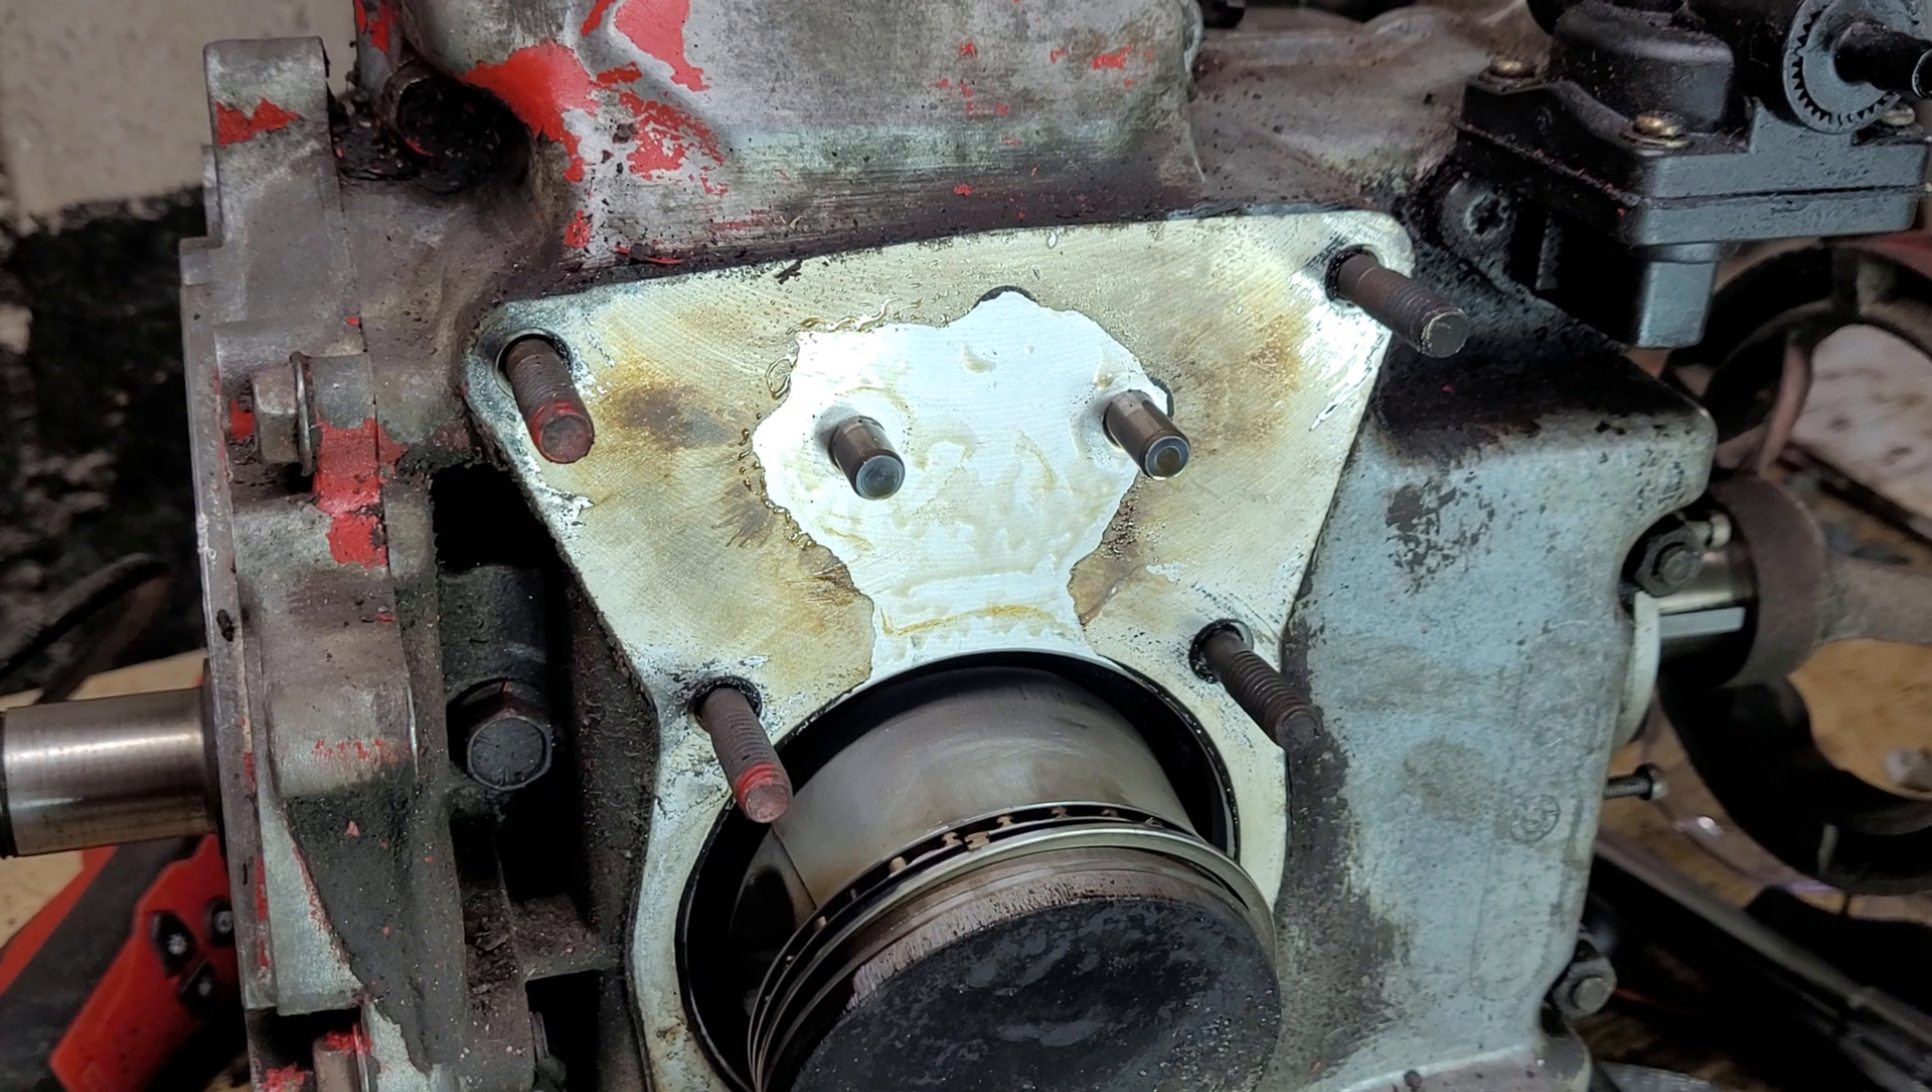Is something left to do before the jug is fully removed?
No.